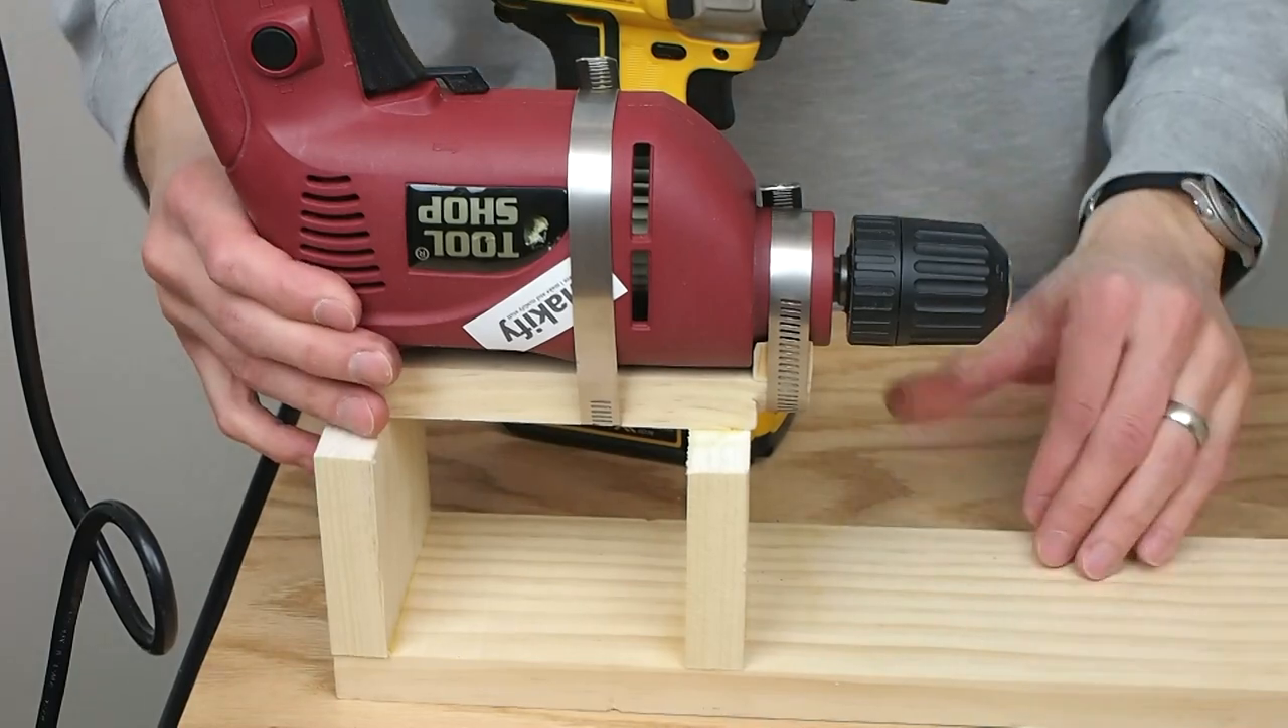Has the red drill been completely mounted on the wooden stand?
Yes.